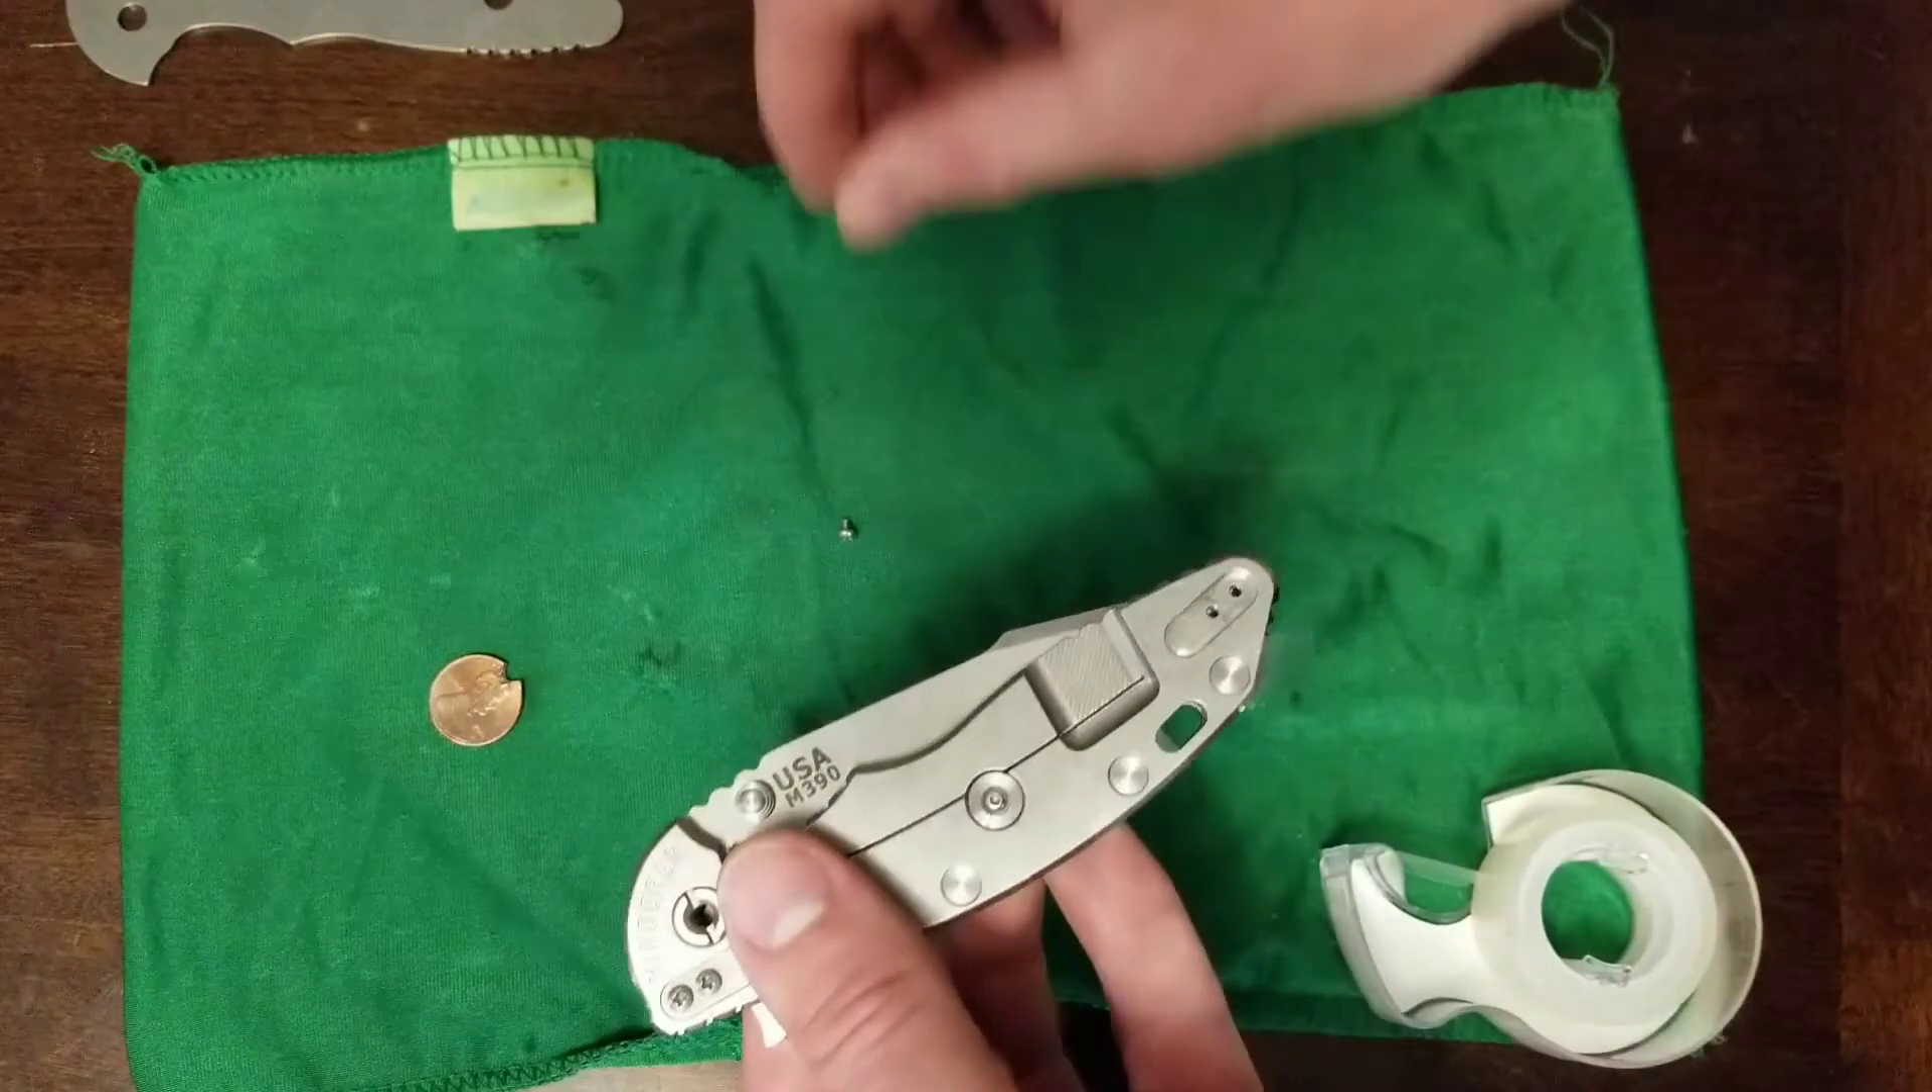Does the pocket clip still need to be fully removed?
No.